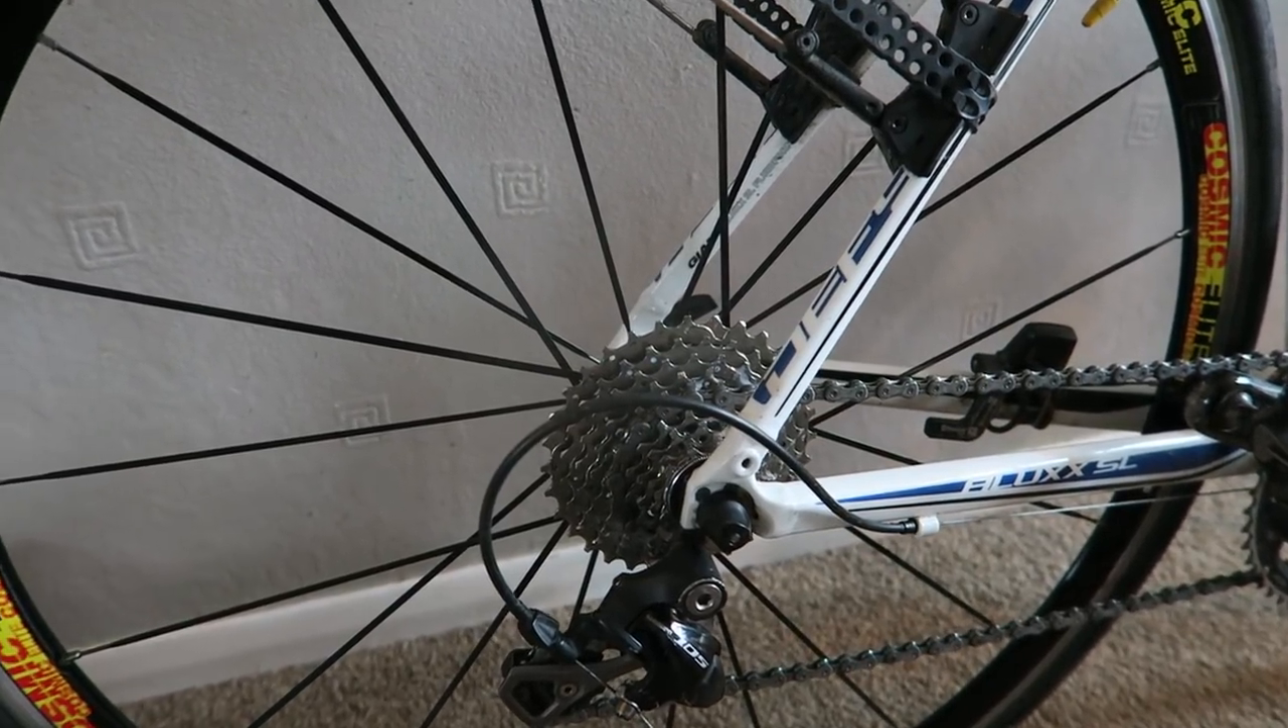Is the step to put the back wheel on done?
Yes.